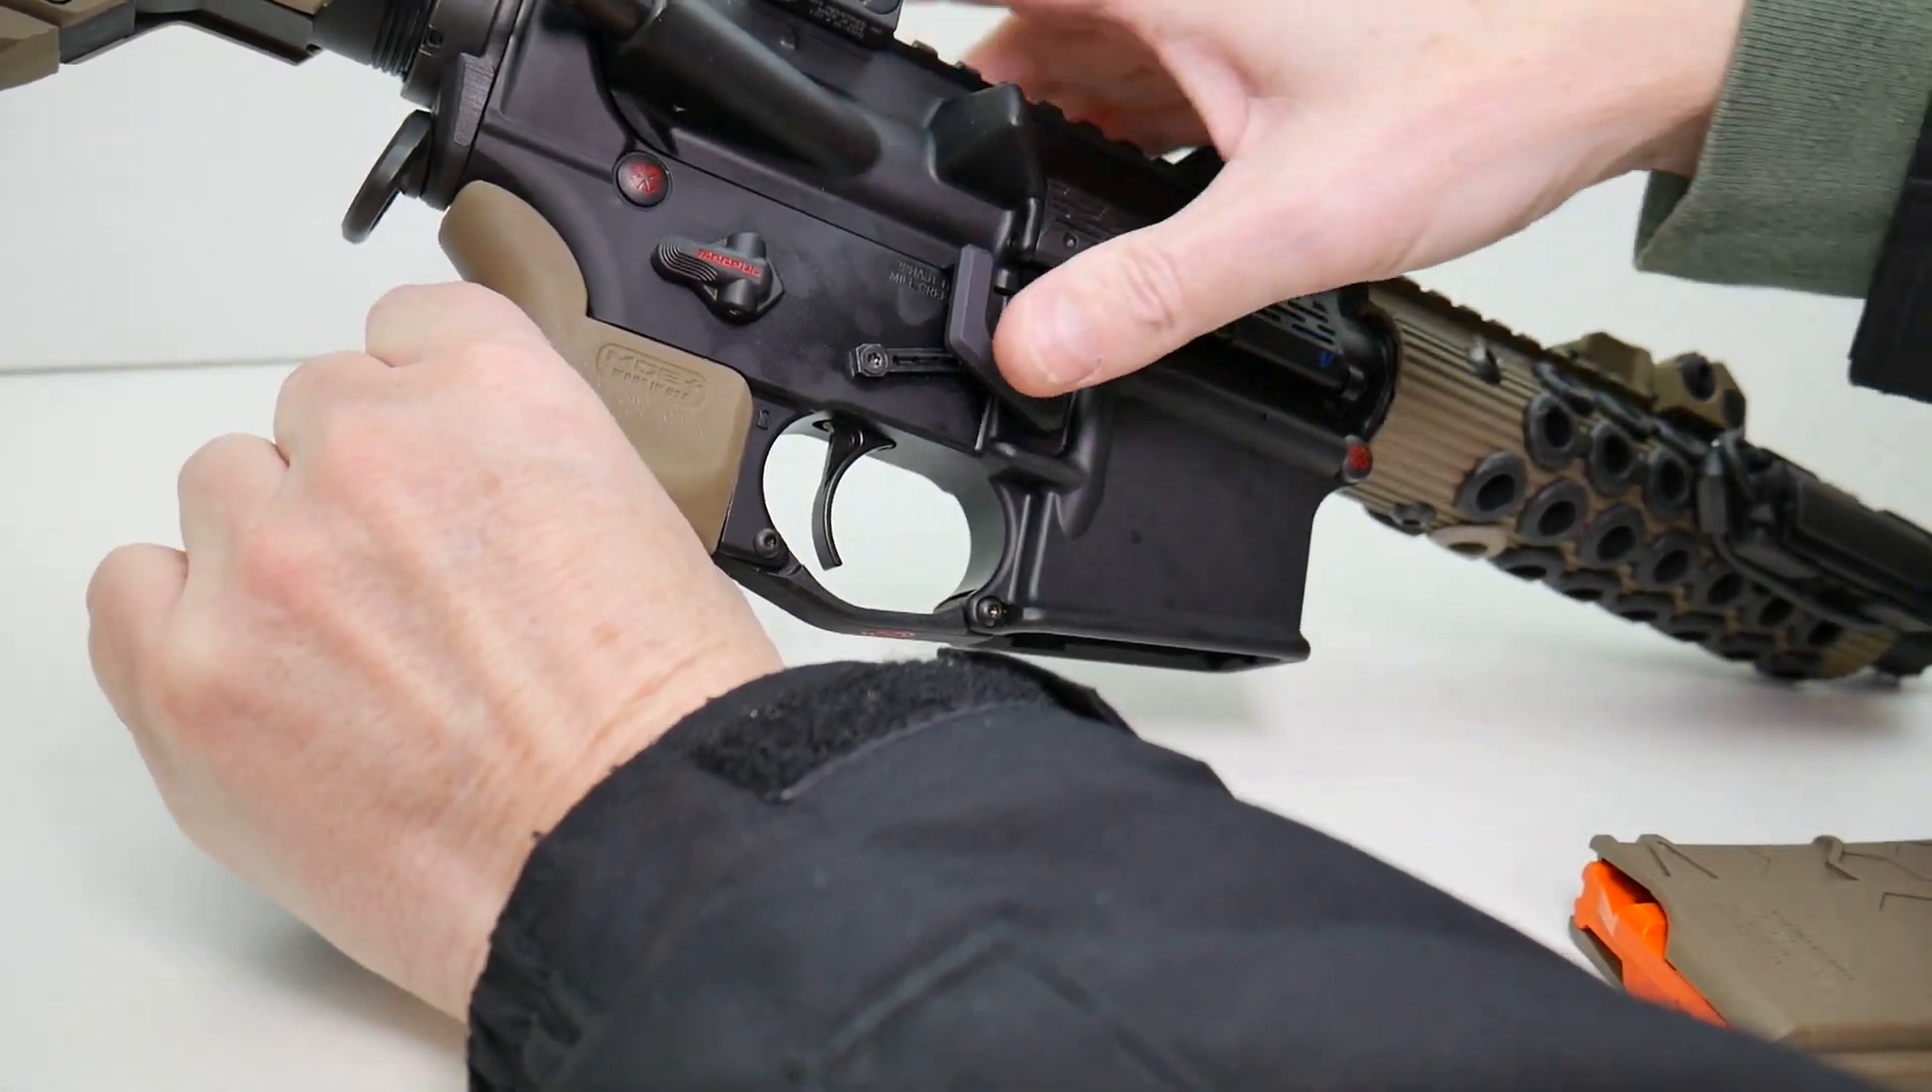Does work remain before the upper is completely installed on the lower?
No.